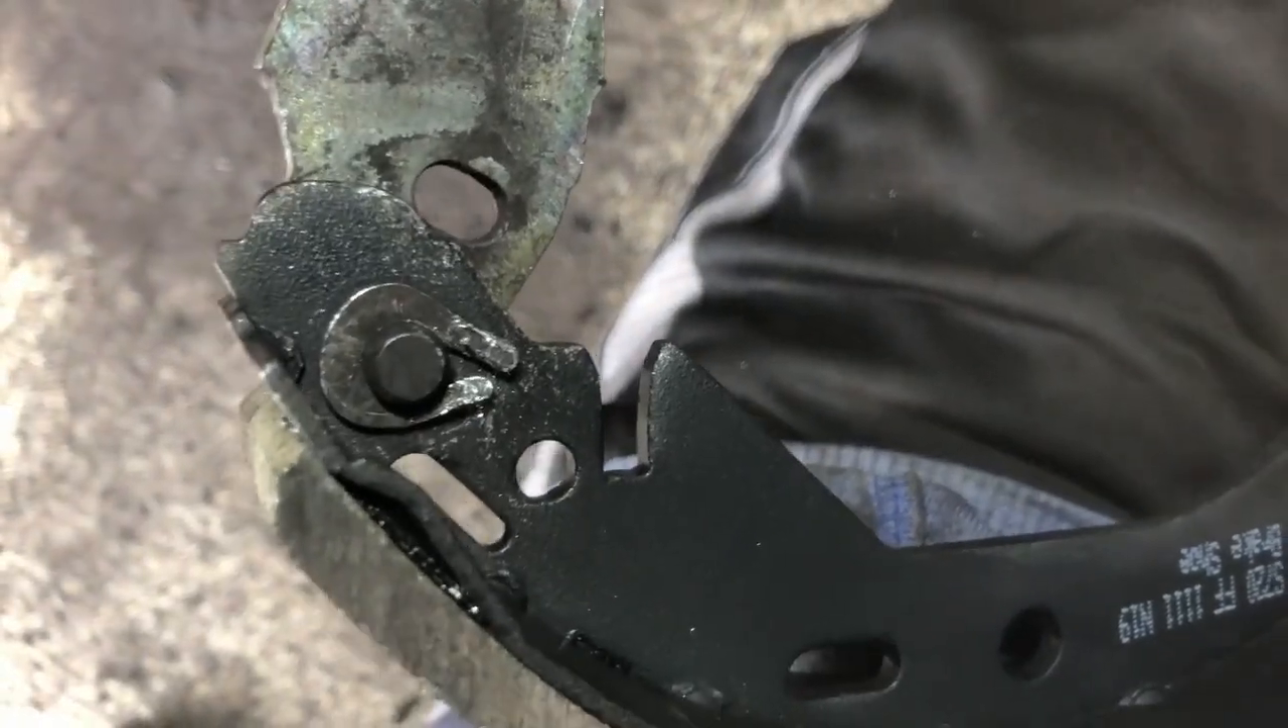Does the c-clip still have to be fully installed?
No.